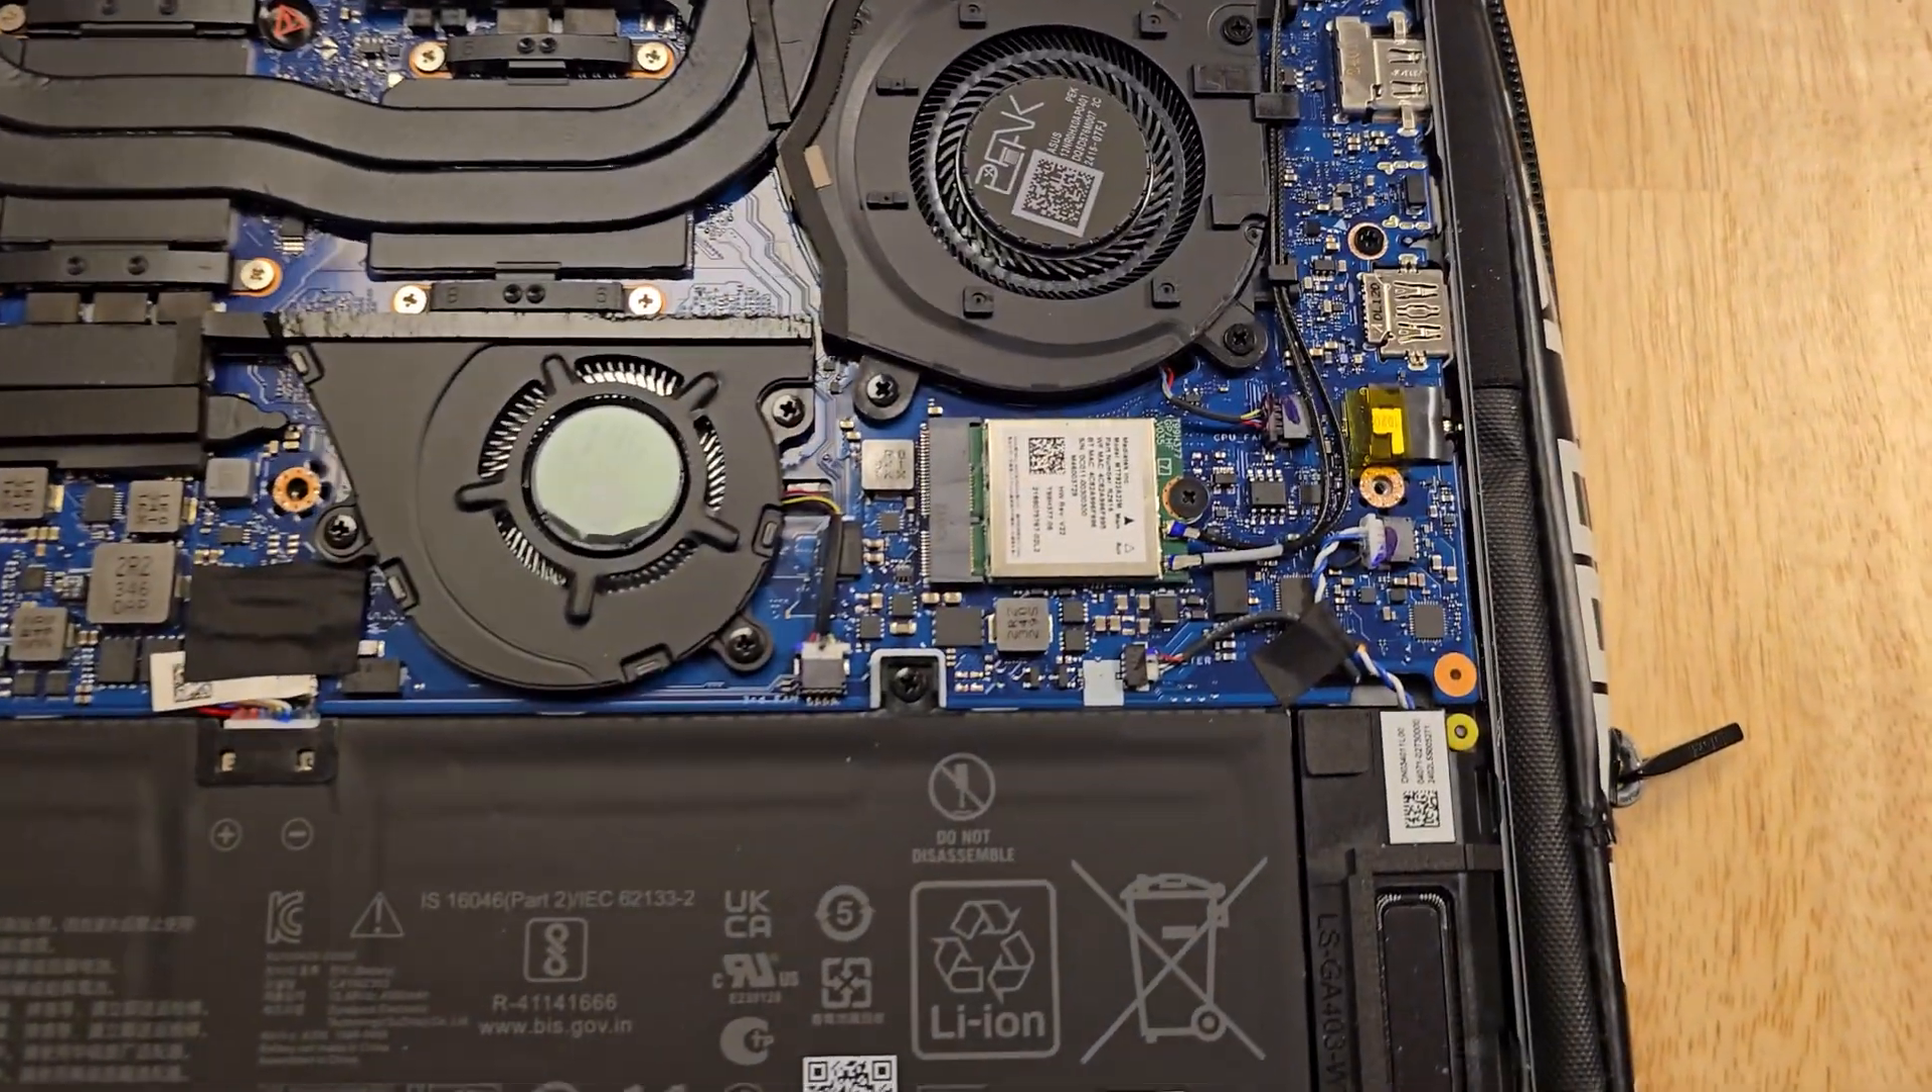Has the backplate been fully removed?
Yes.